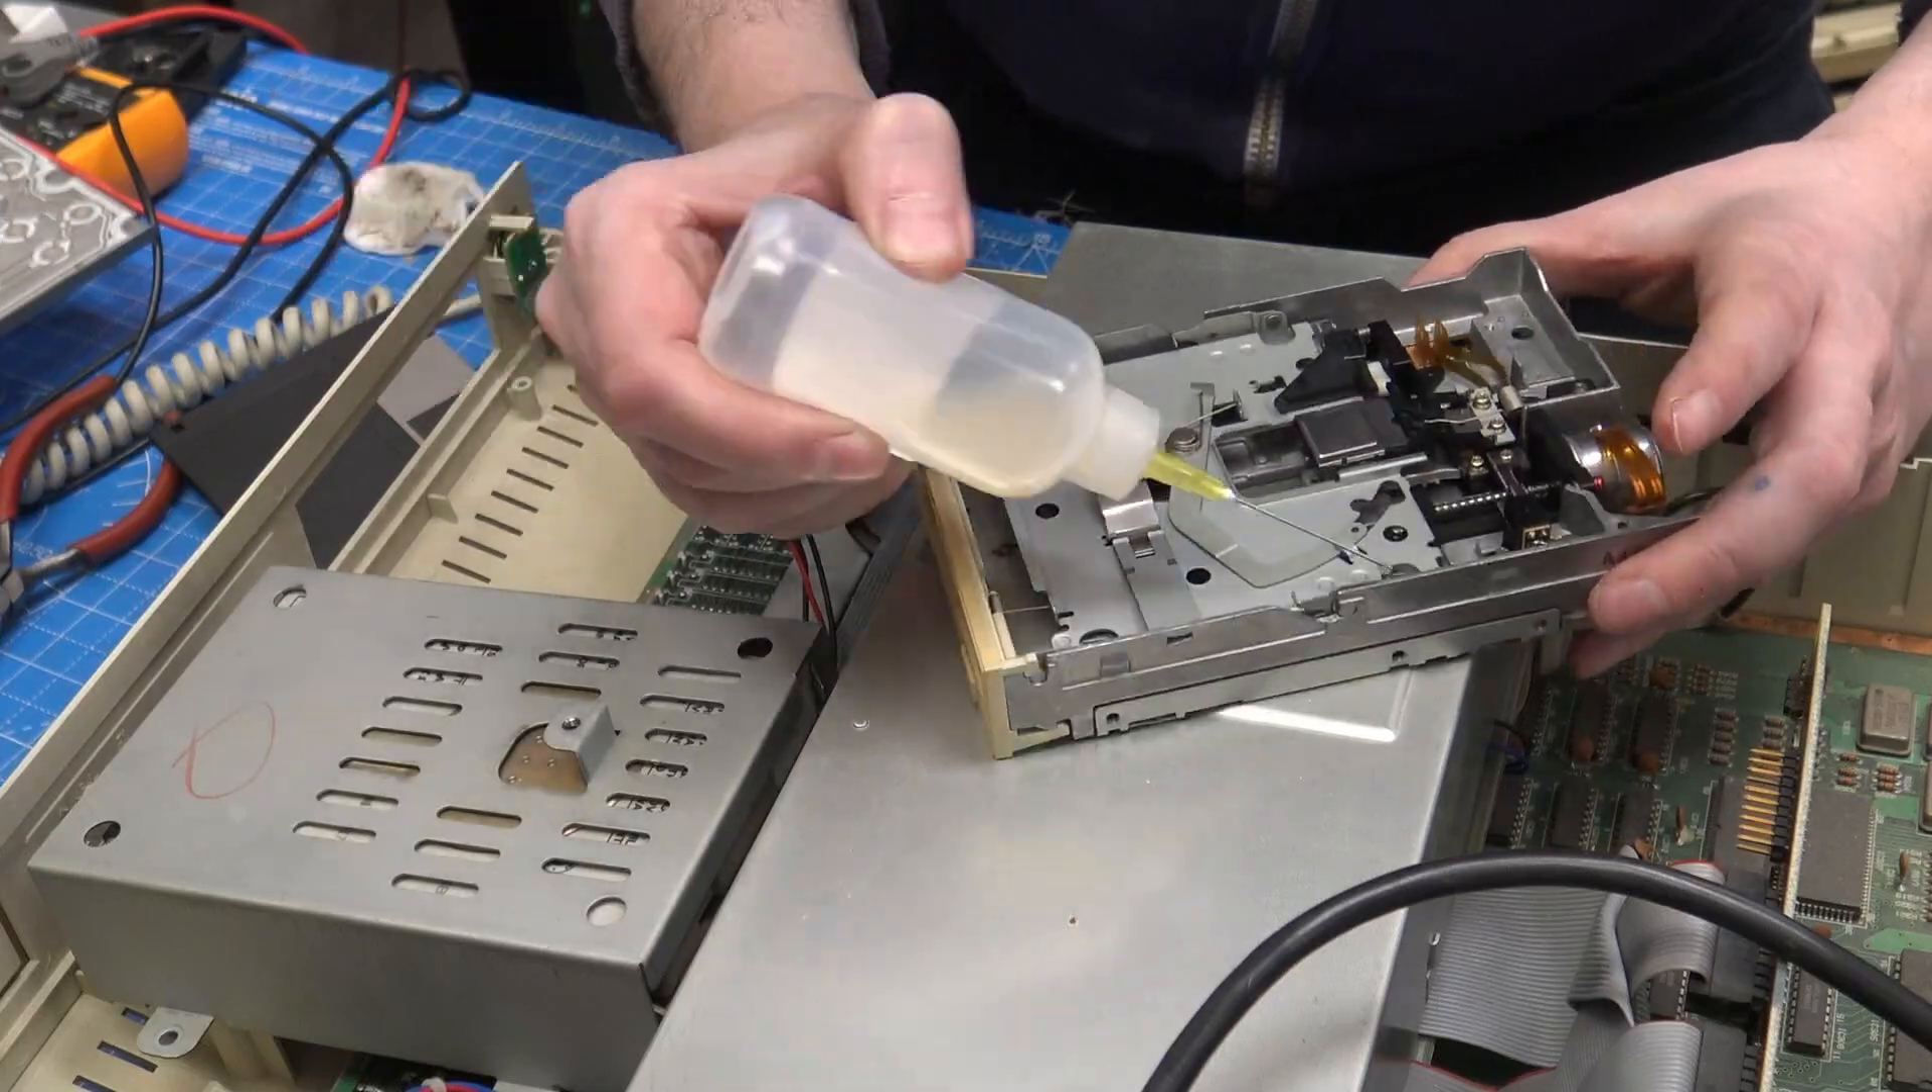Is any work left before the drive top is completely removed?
No.